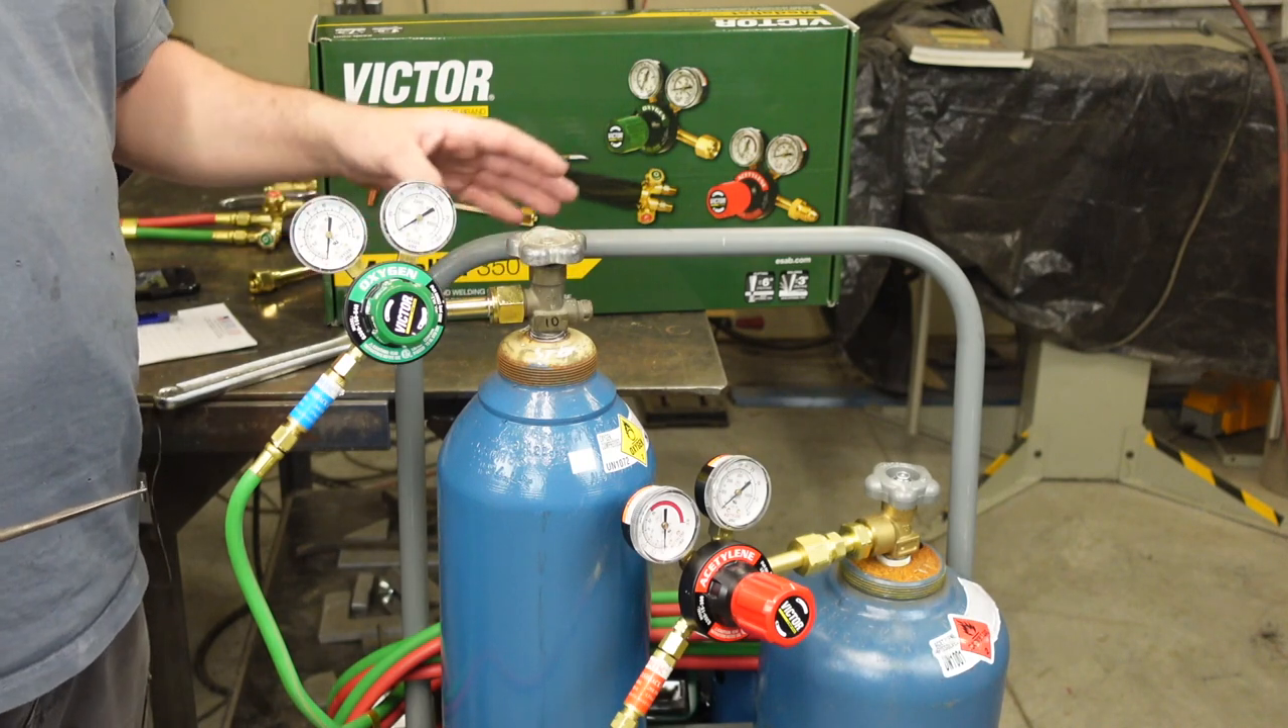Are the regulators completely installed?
Yes.